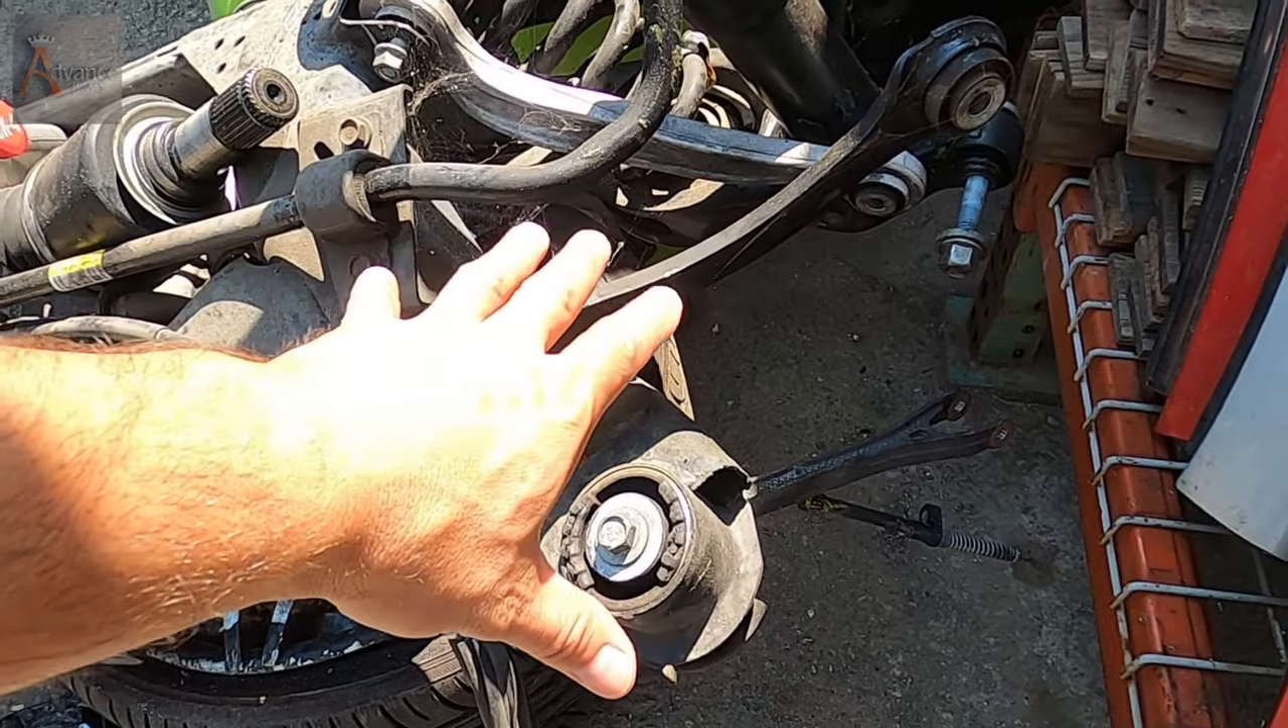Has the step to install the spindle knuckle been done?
No.